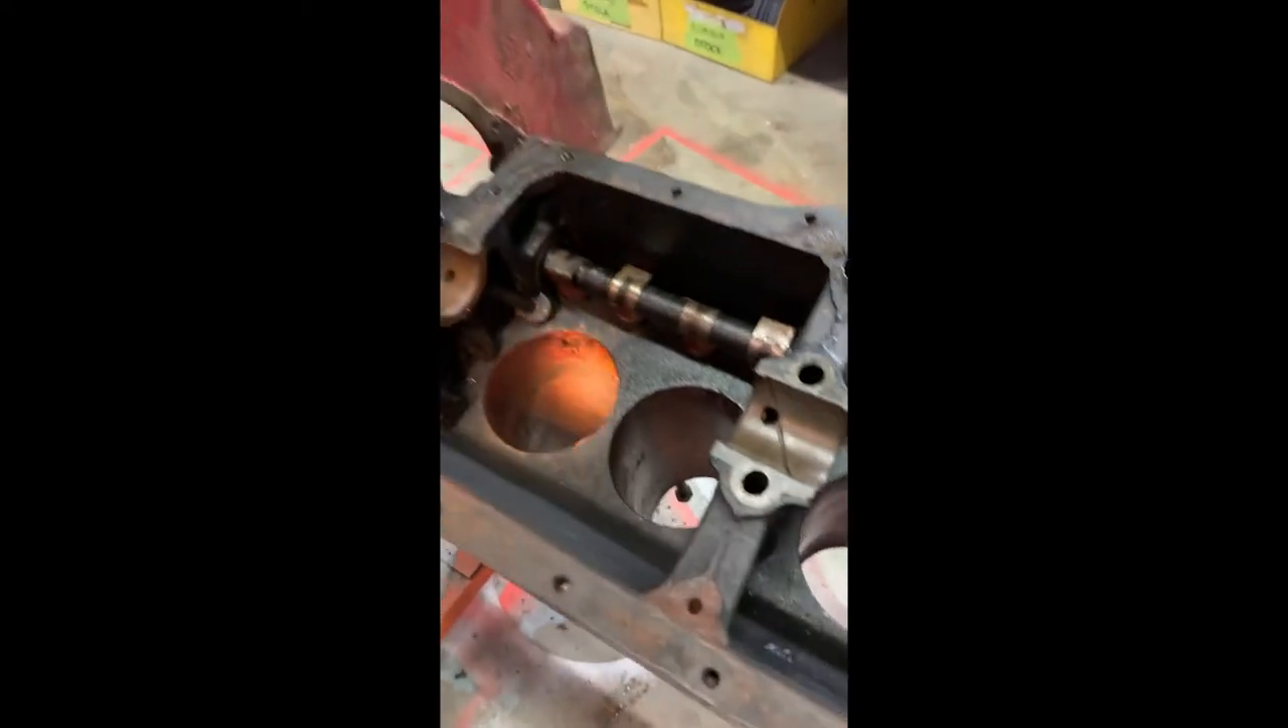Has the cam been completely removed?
No.